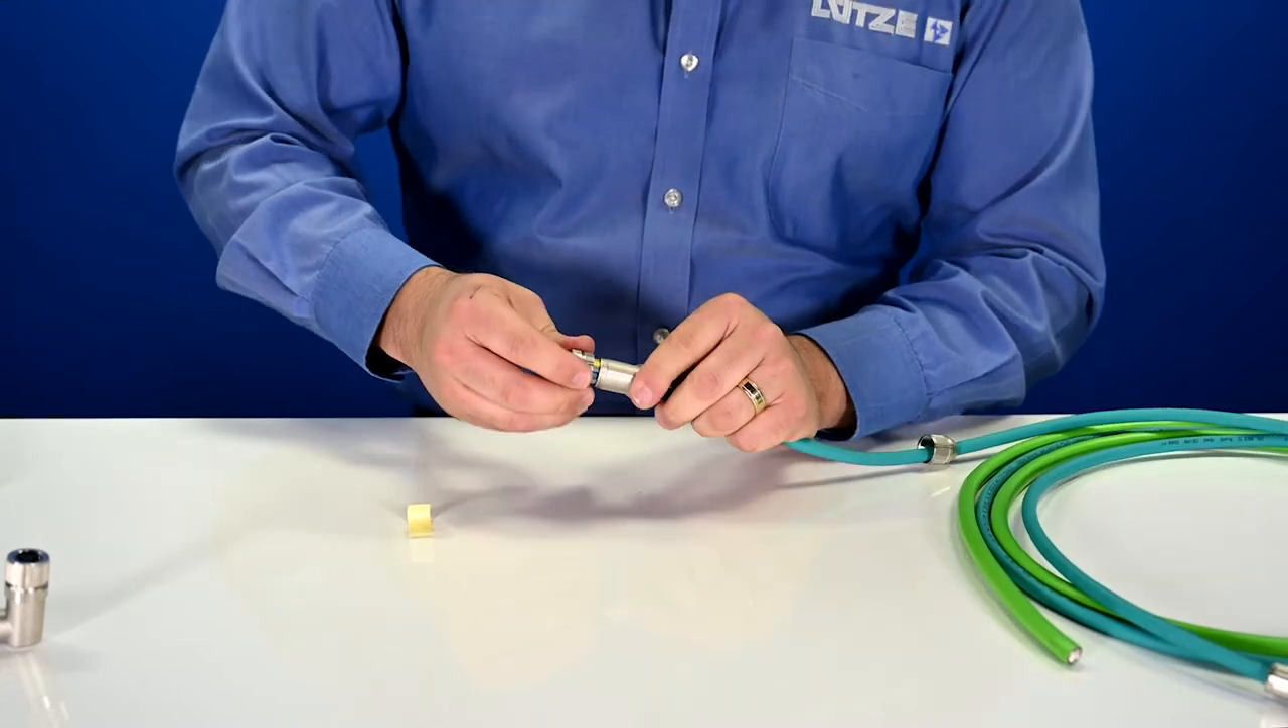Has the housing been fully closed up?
No.